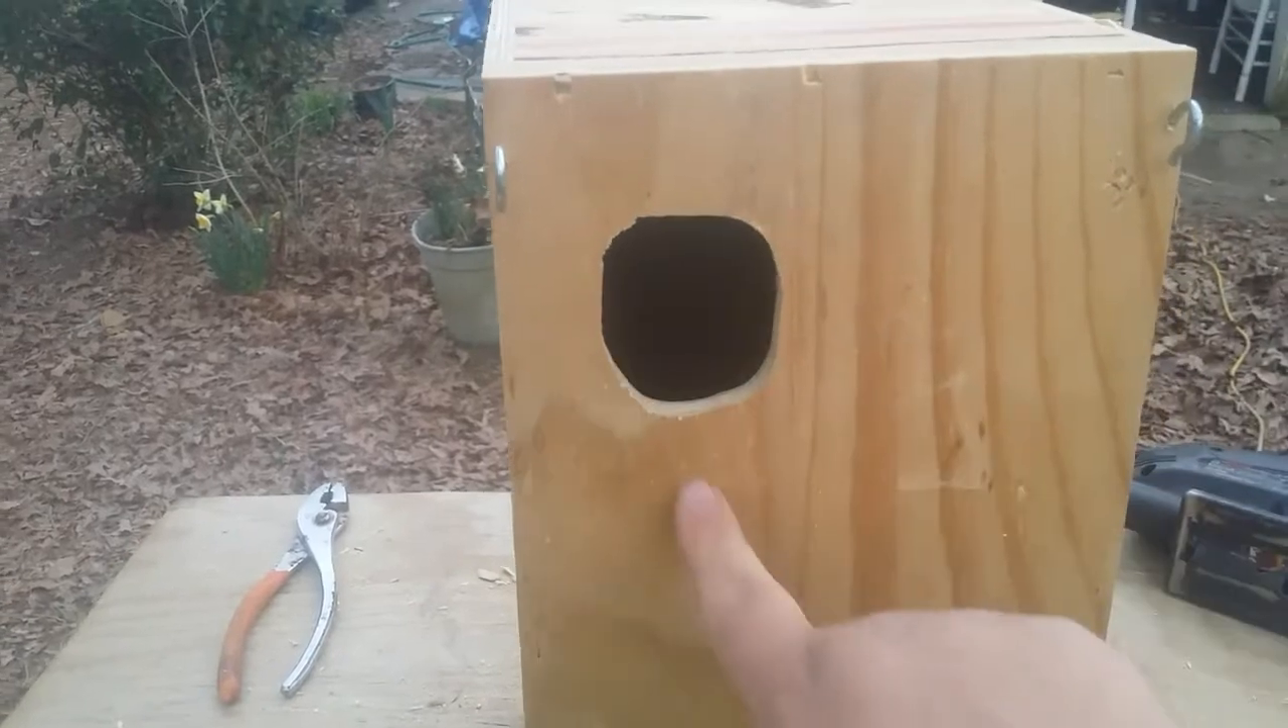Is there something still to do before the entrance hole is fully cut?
No.